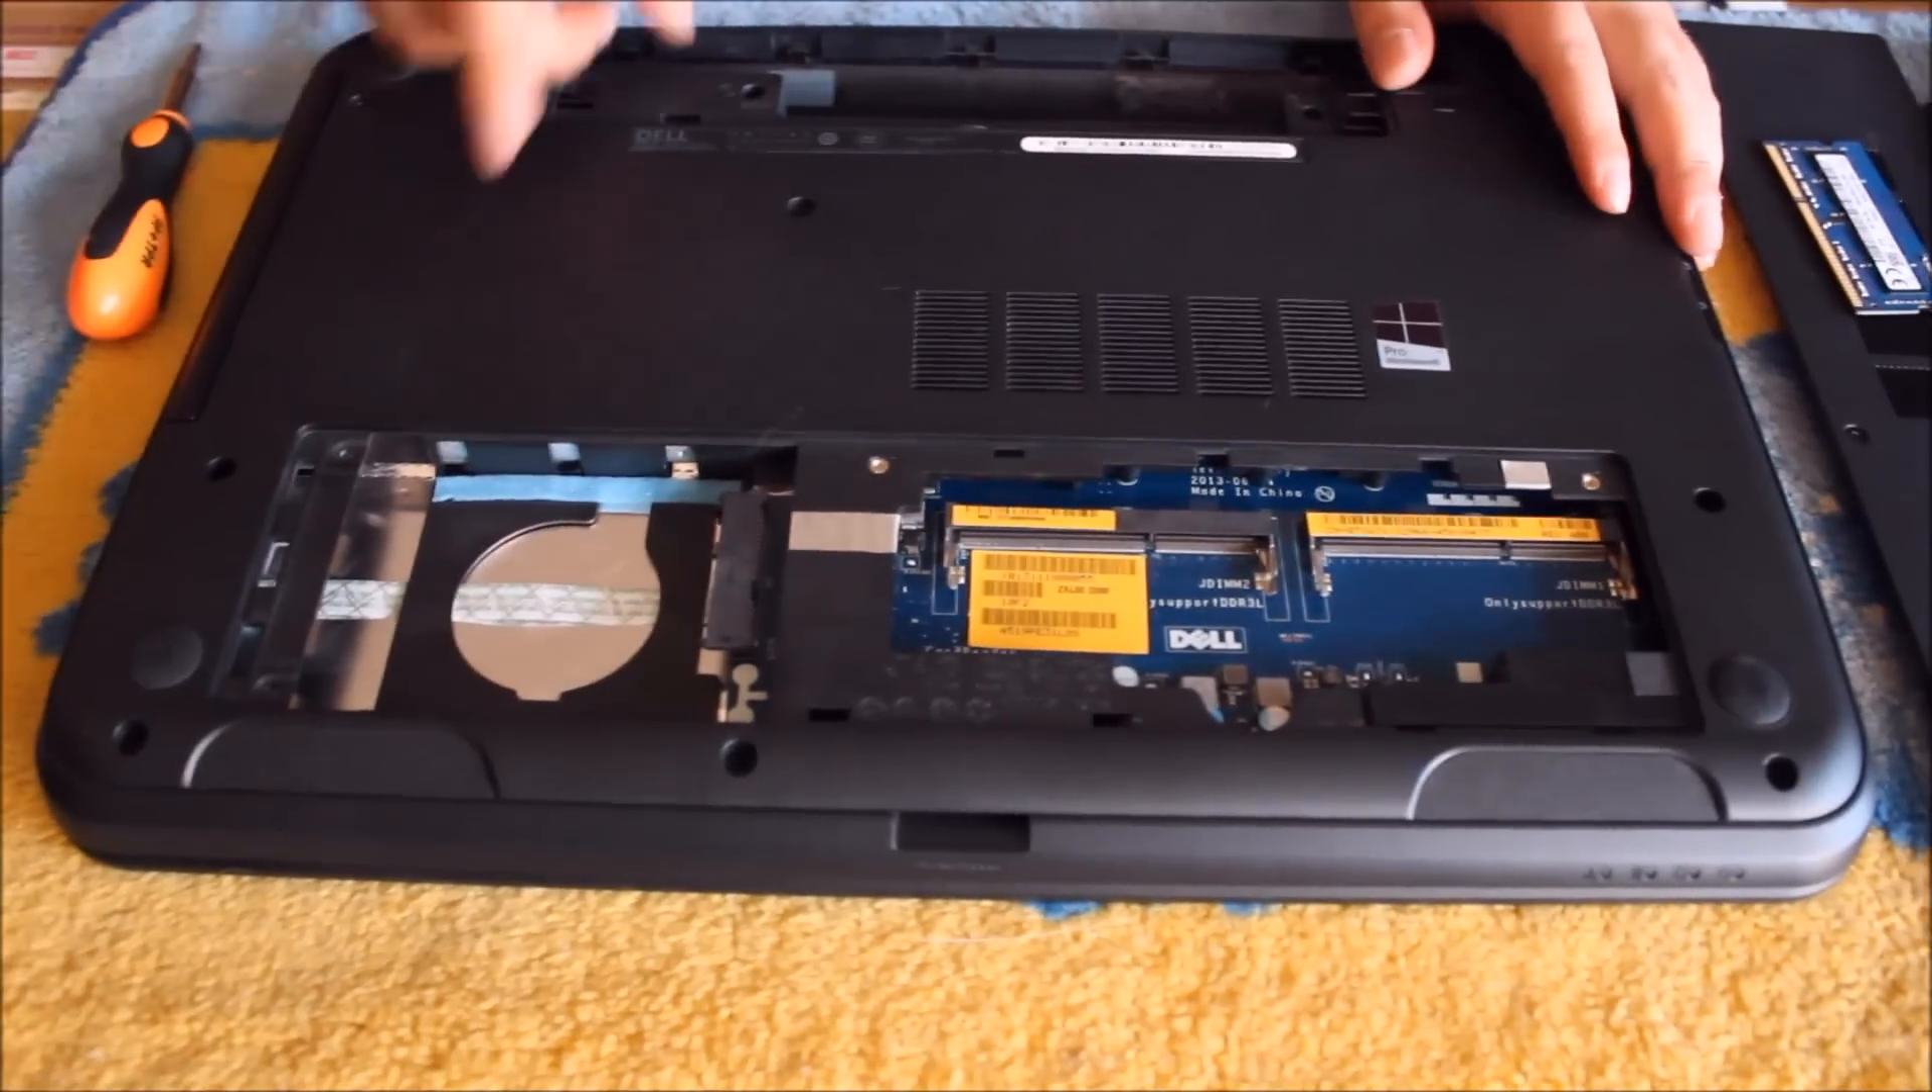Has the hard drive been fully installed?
No.